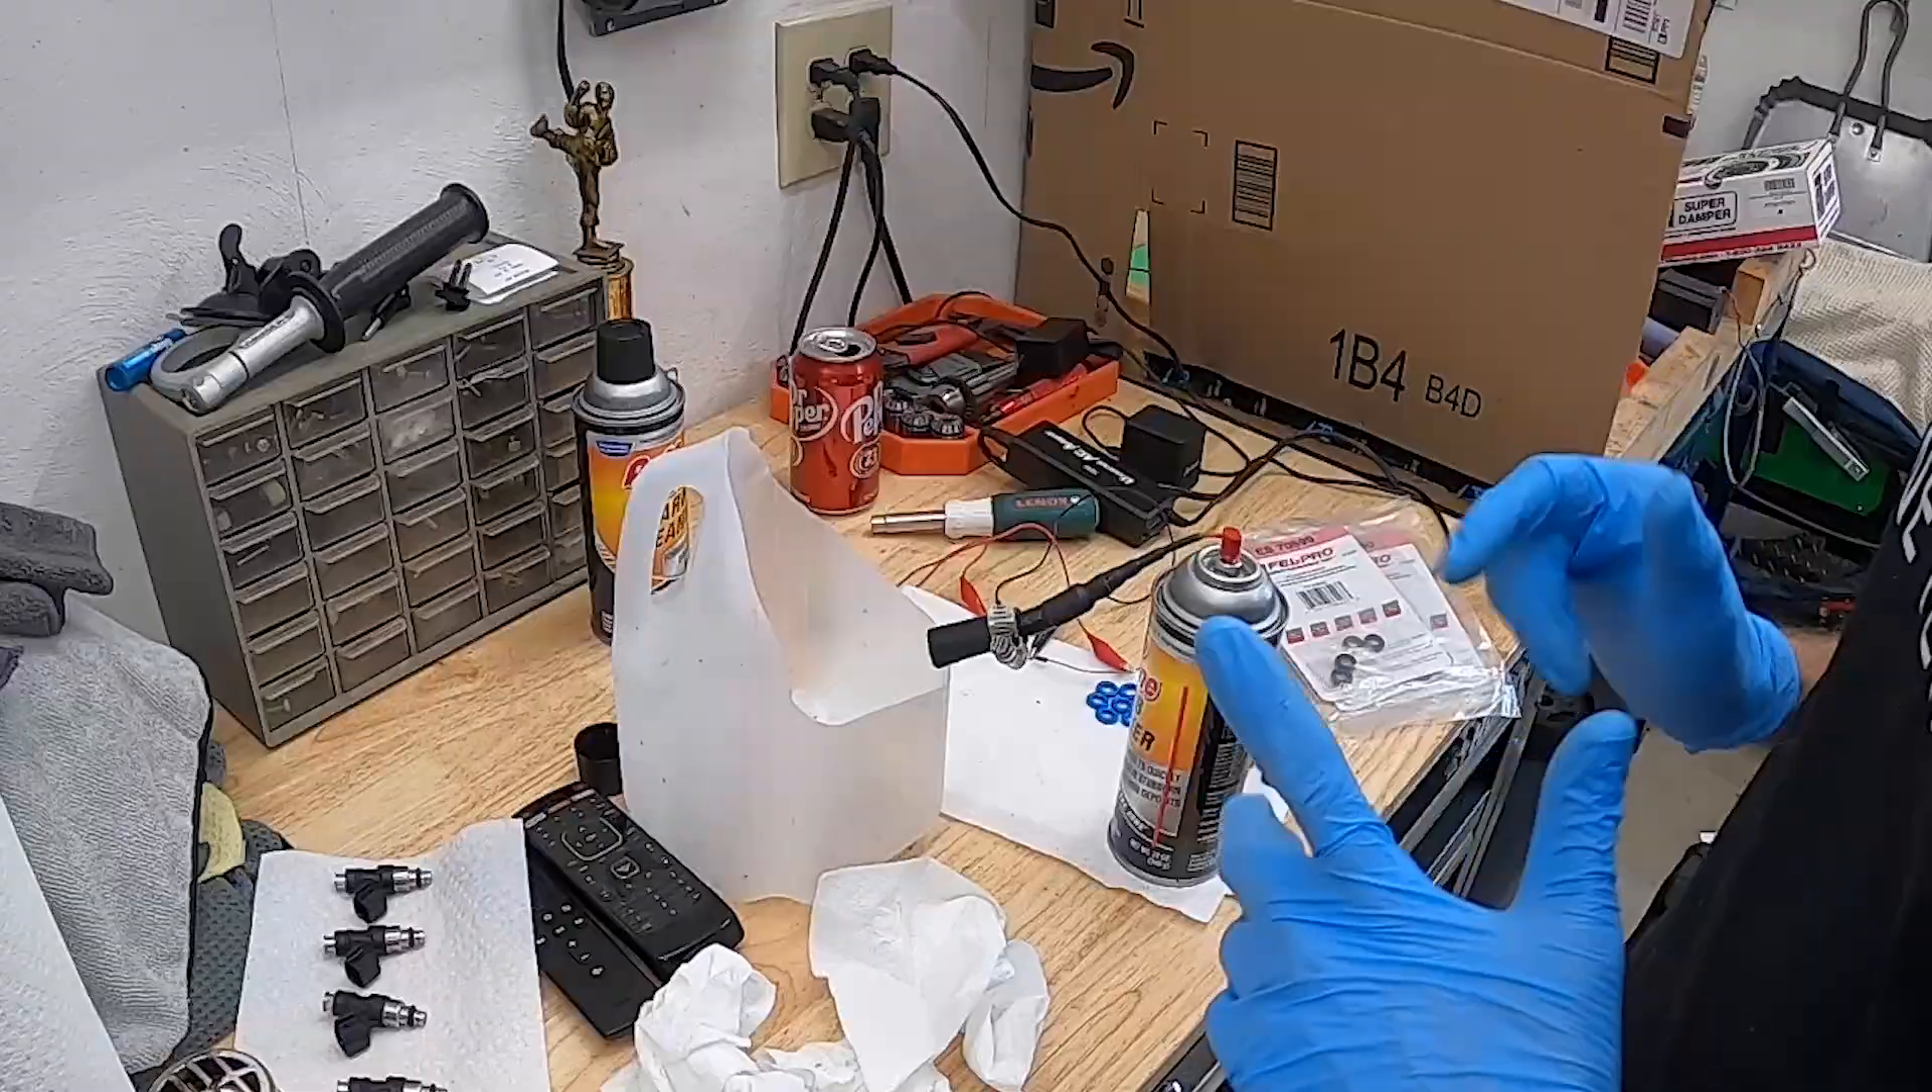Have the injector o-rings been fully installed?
No.